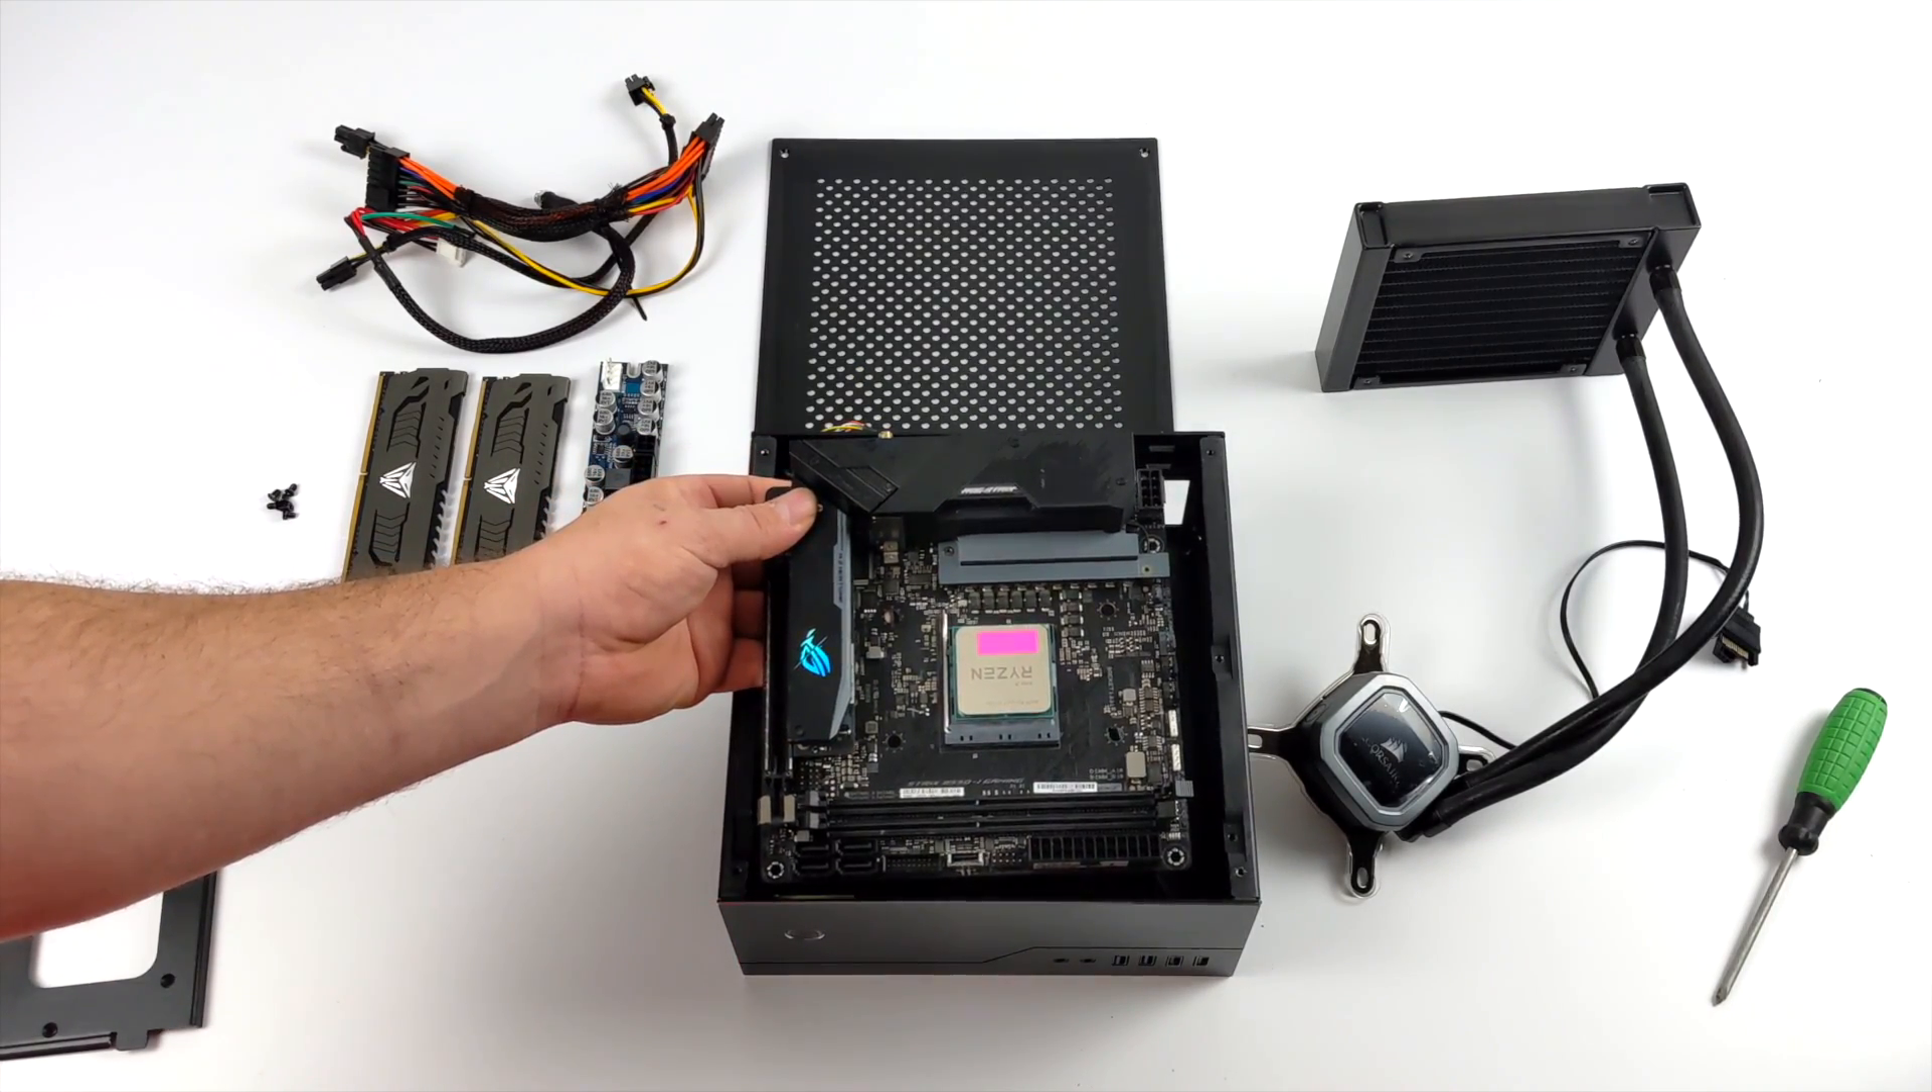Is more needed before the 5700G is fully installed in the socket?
No.